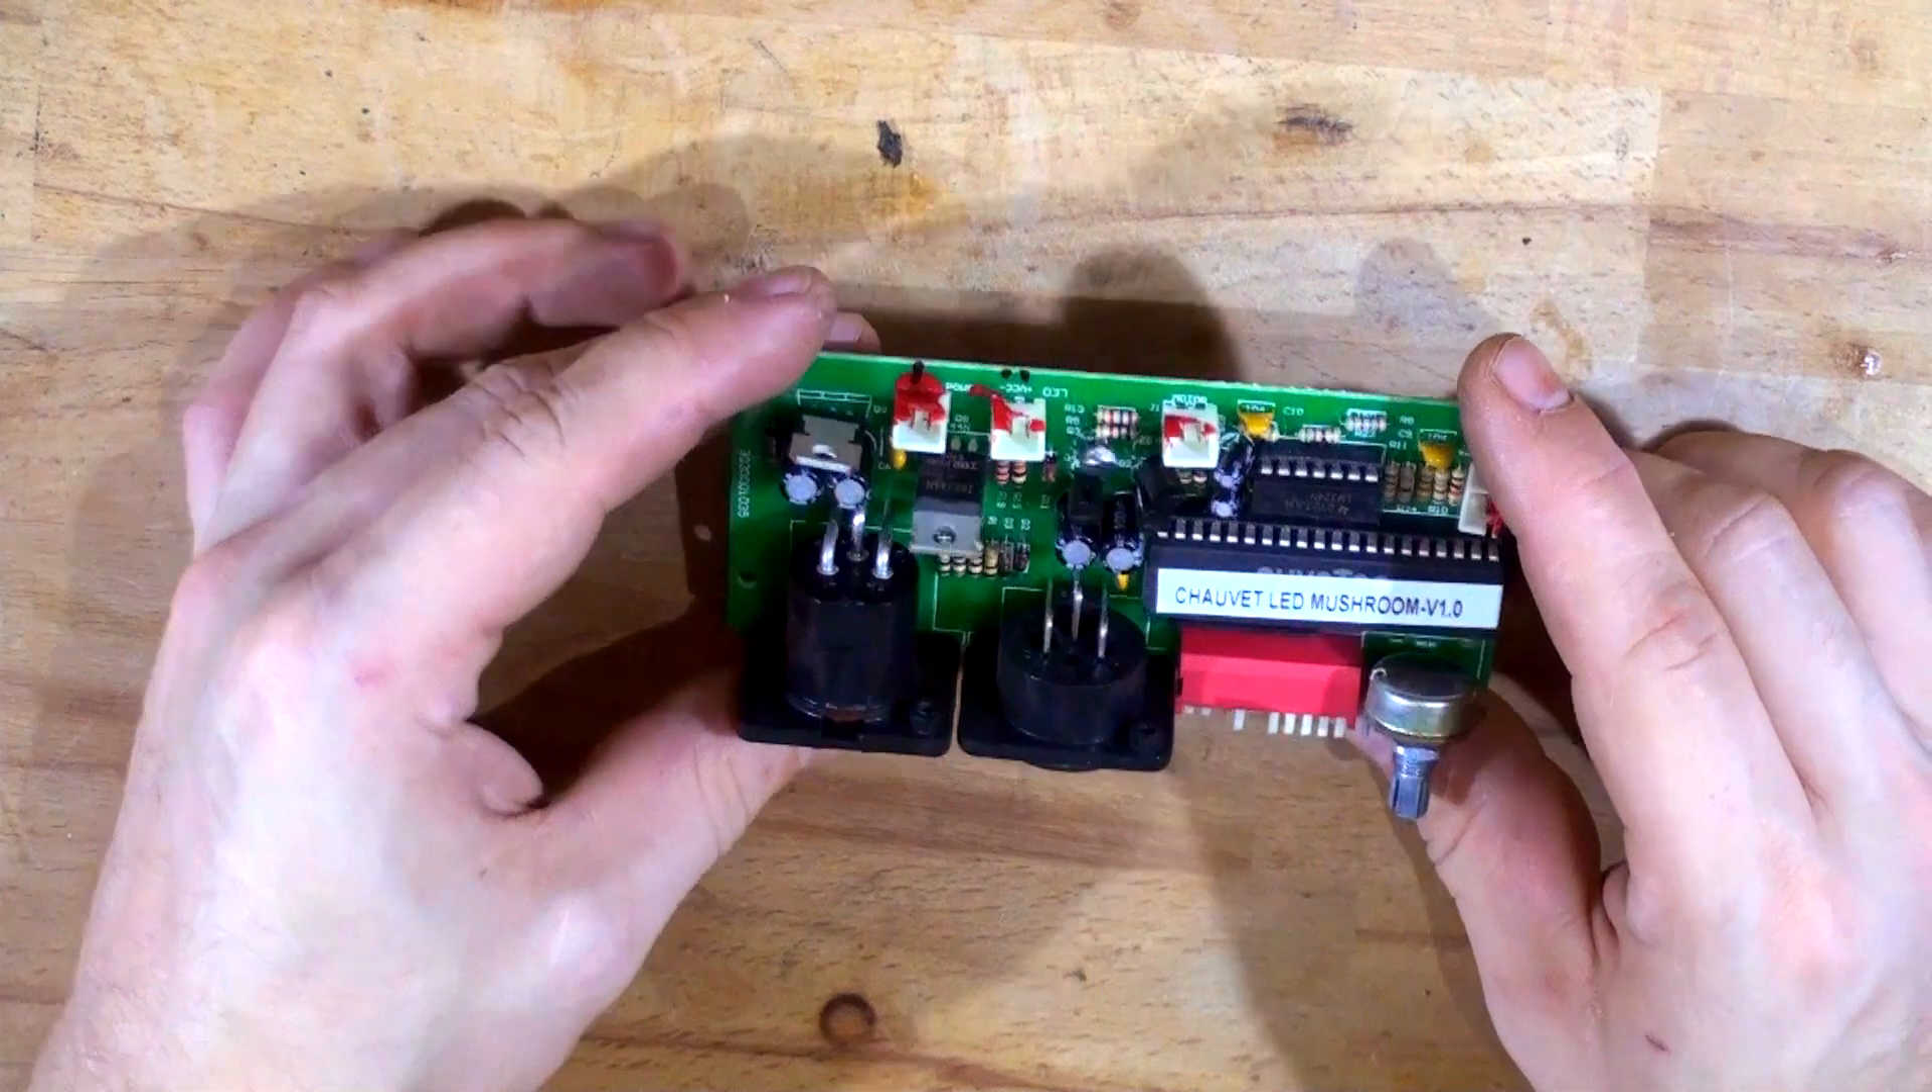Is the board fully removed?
Yes.